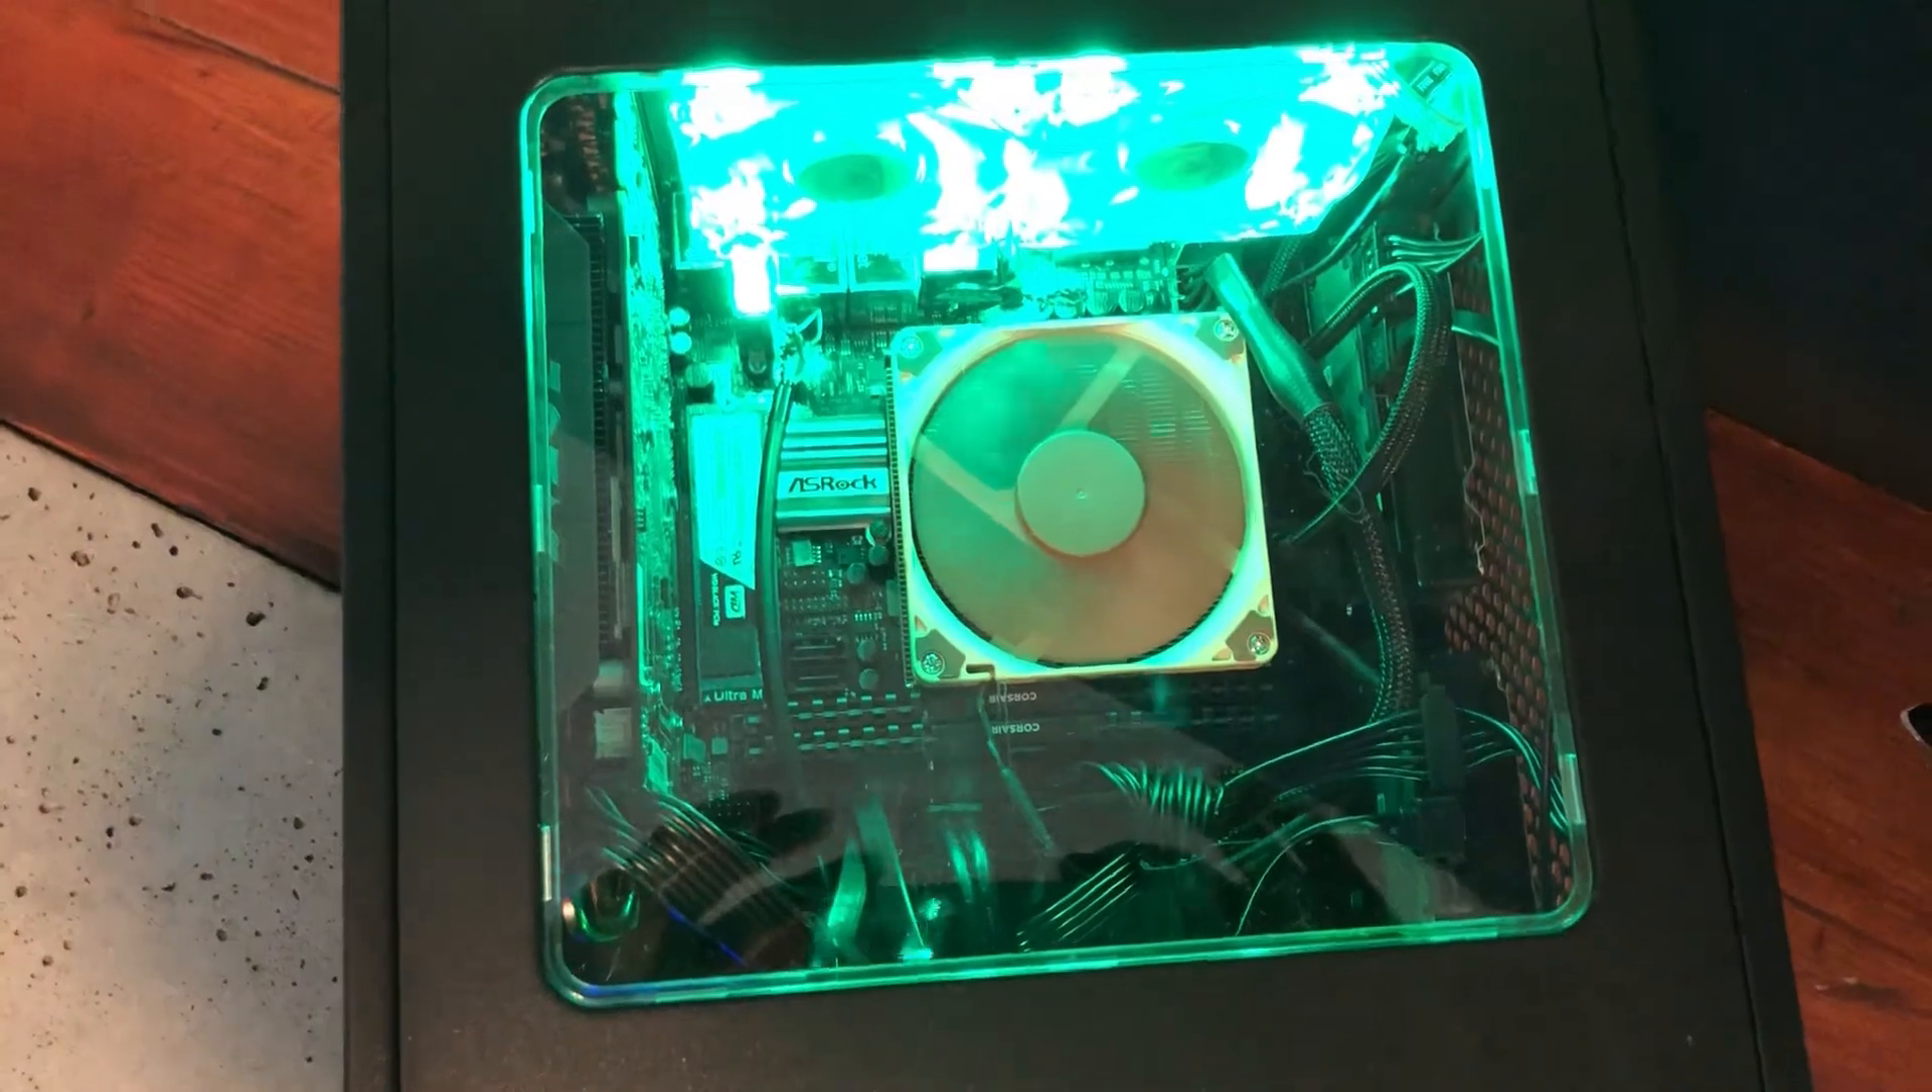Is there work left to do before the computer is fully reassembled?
No.